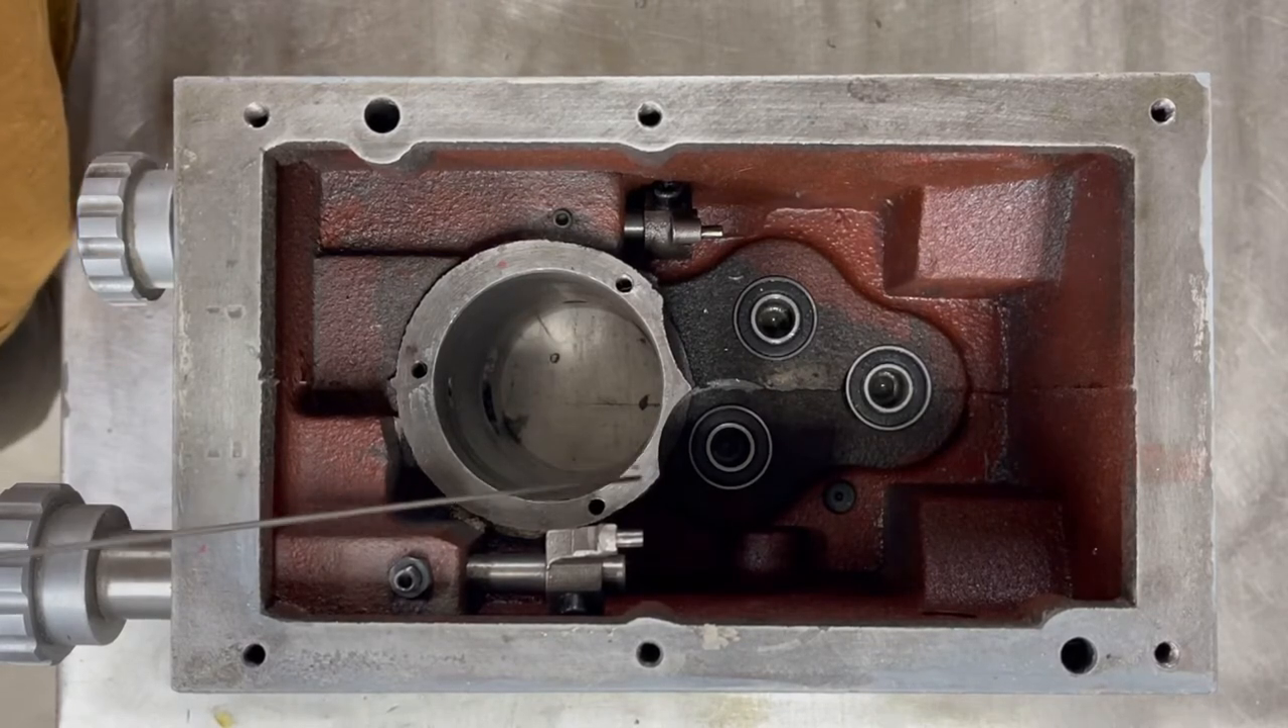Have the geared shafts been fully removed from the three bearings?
Yes.